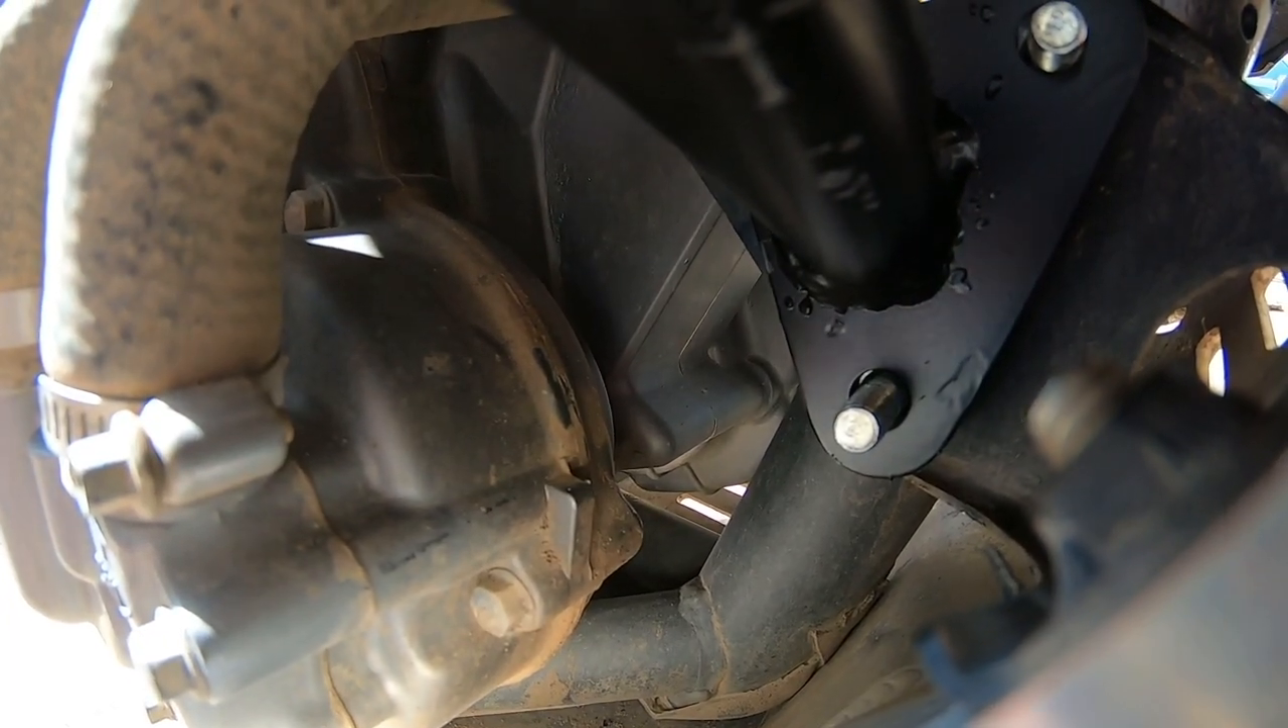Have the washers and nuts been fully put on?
No.